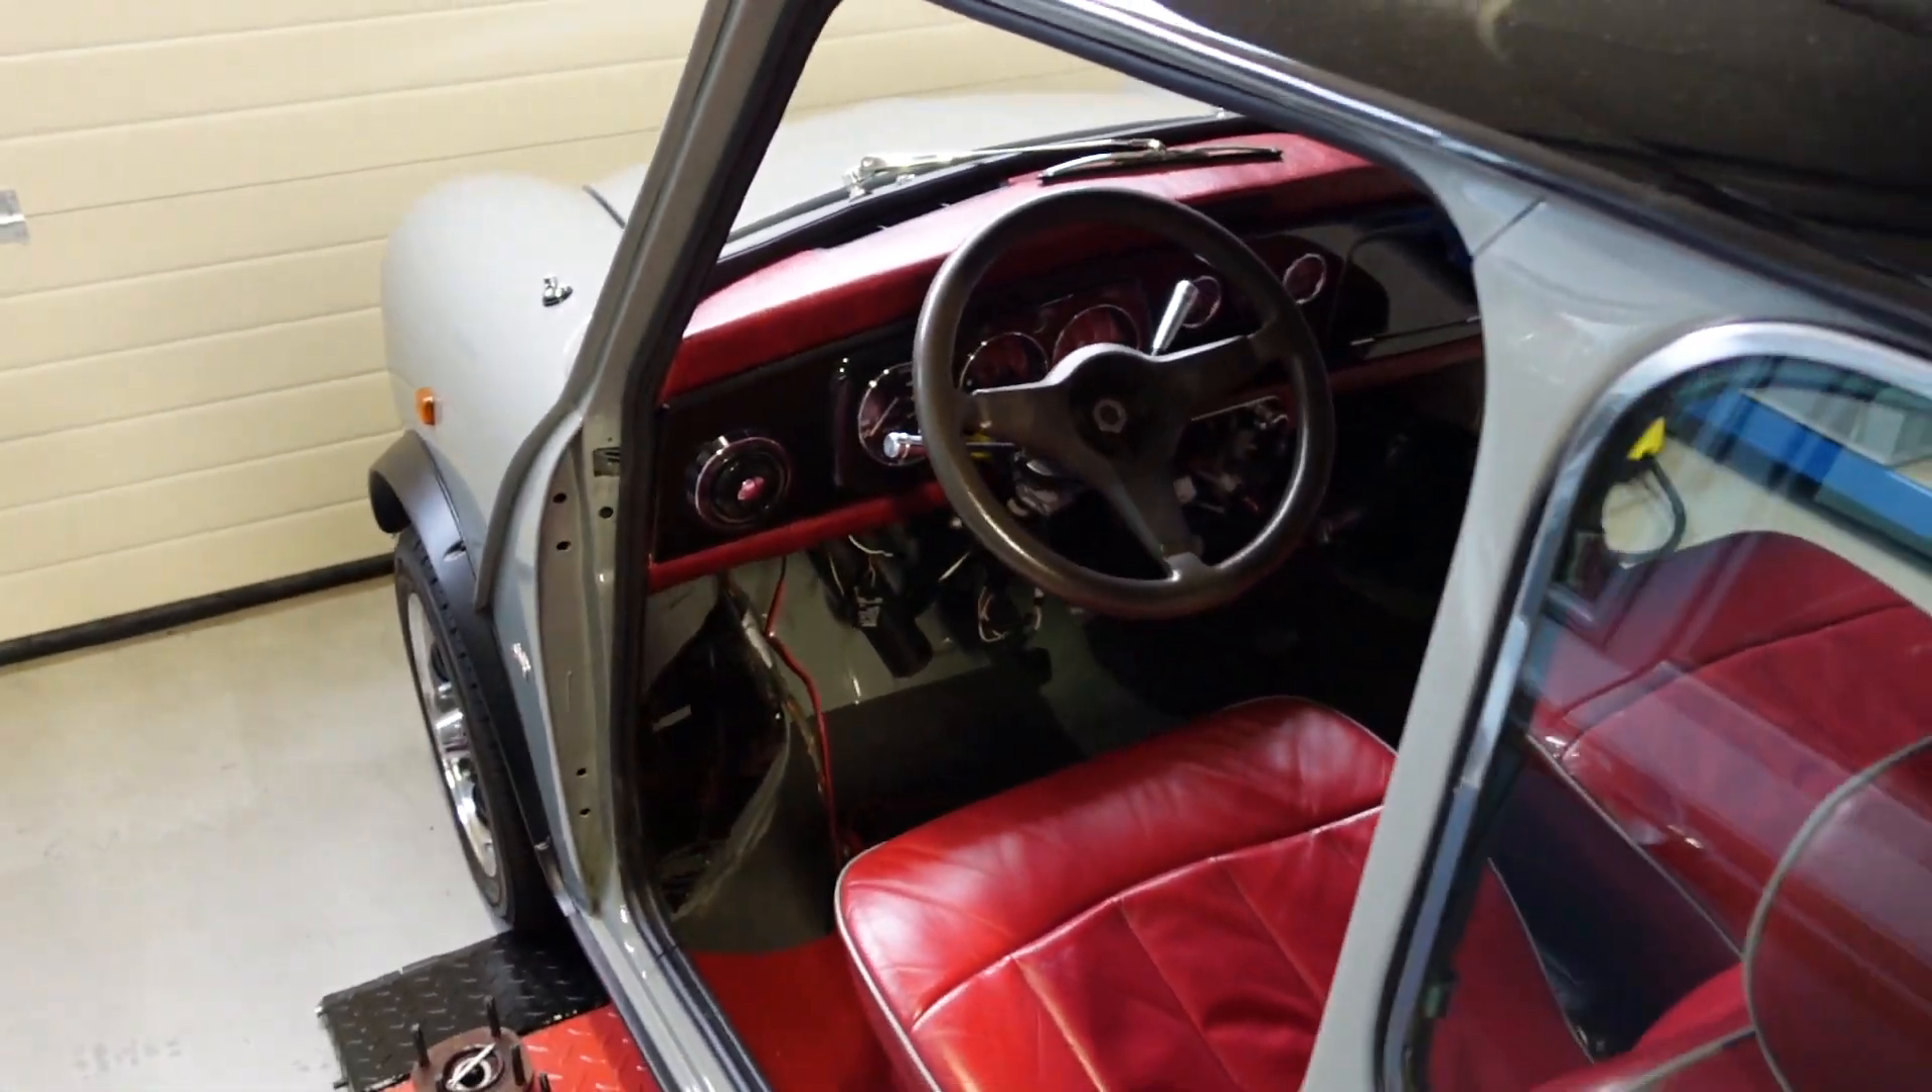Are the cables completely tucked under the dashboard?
No.